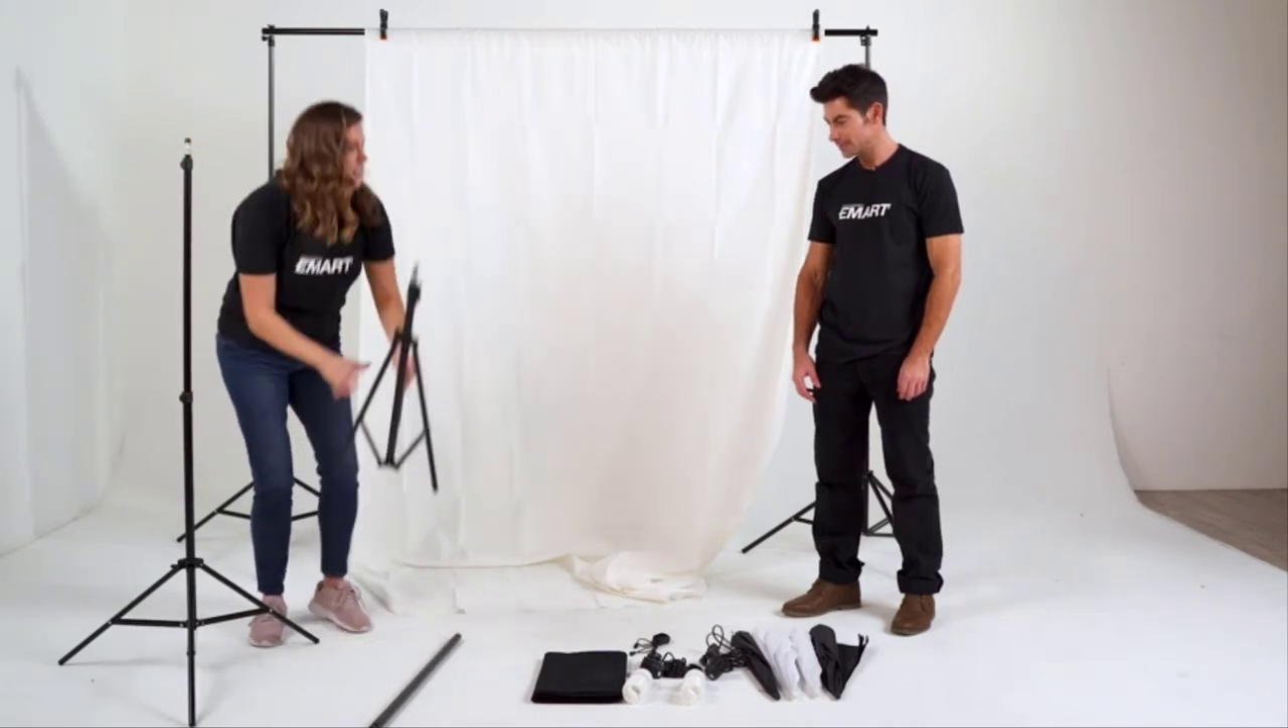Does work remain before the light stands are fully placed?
Yes.